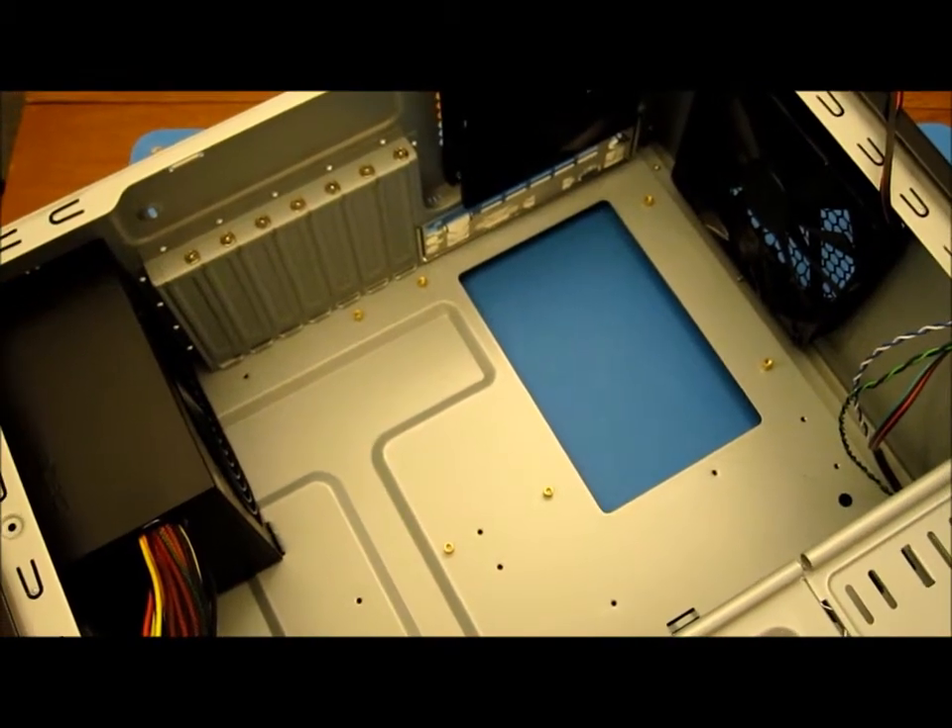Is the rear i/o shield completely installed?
Yes.